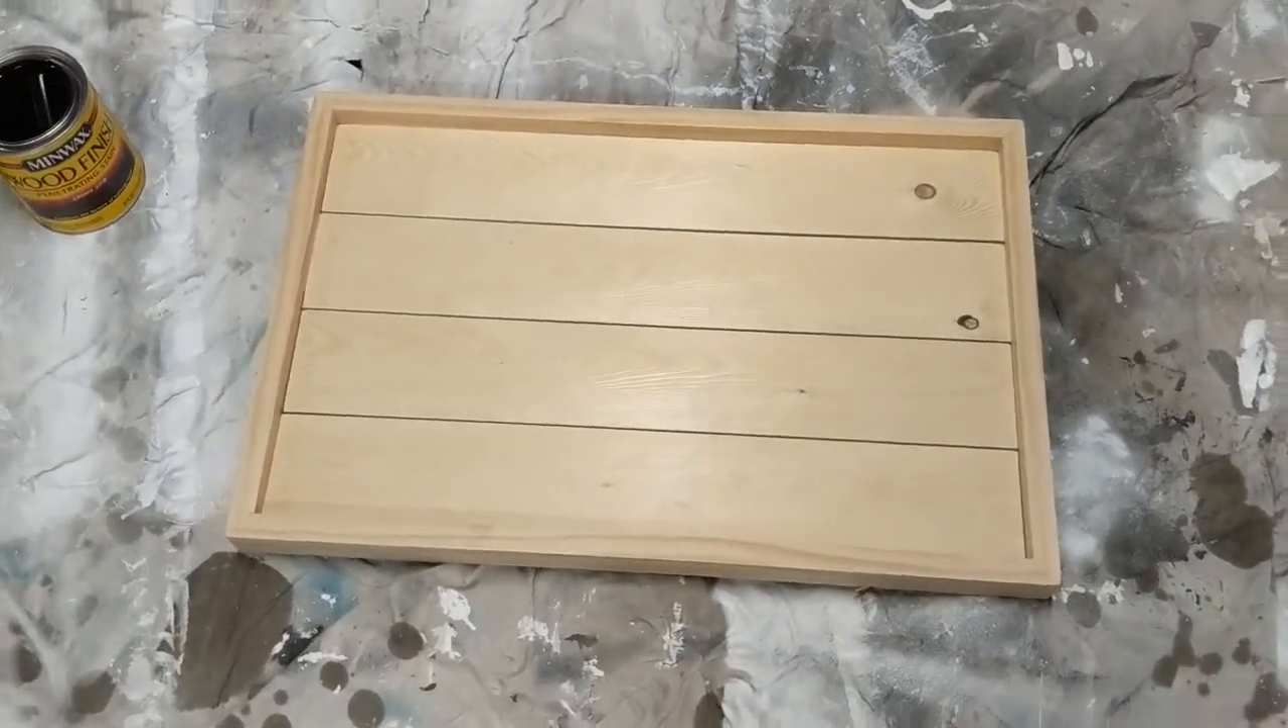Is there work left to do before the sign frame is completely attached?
No.